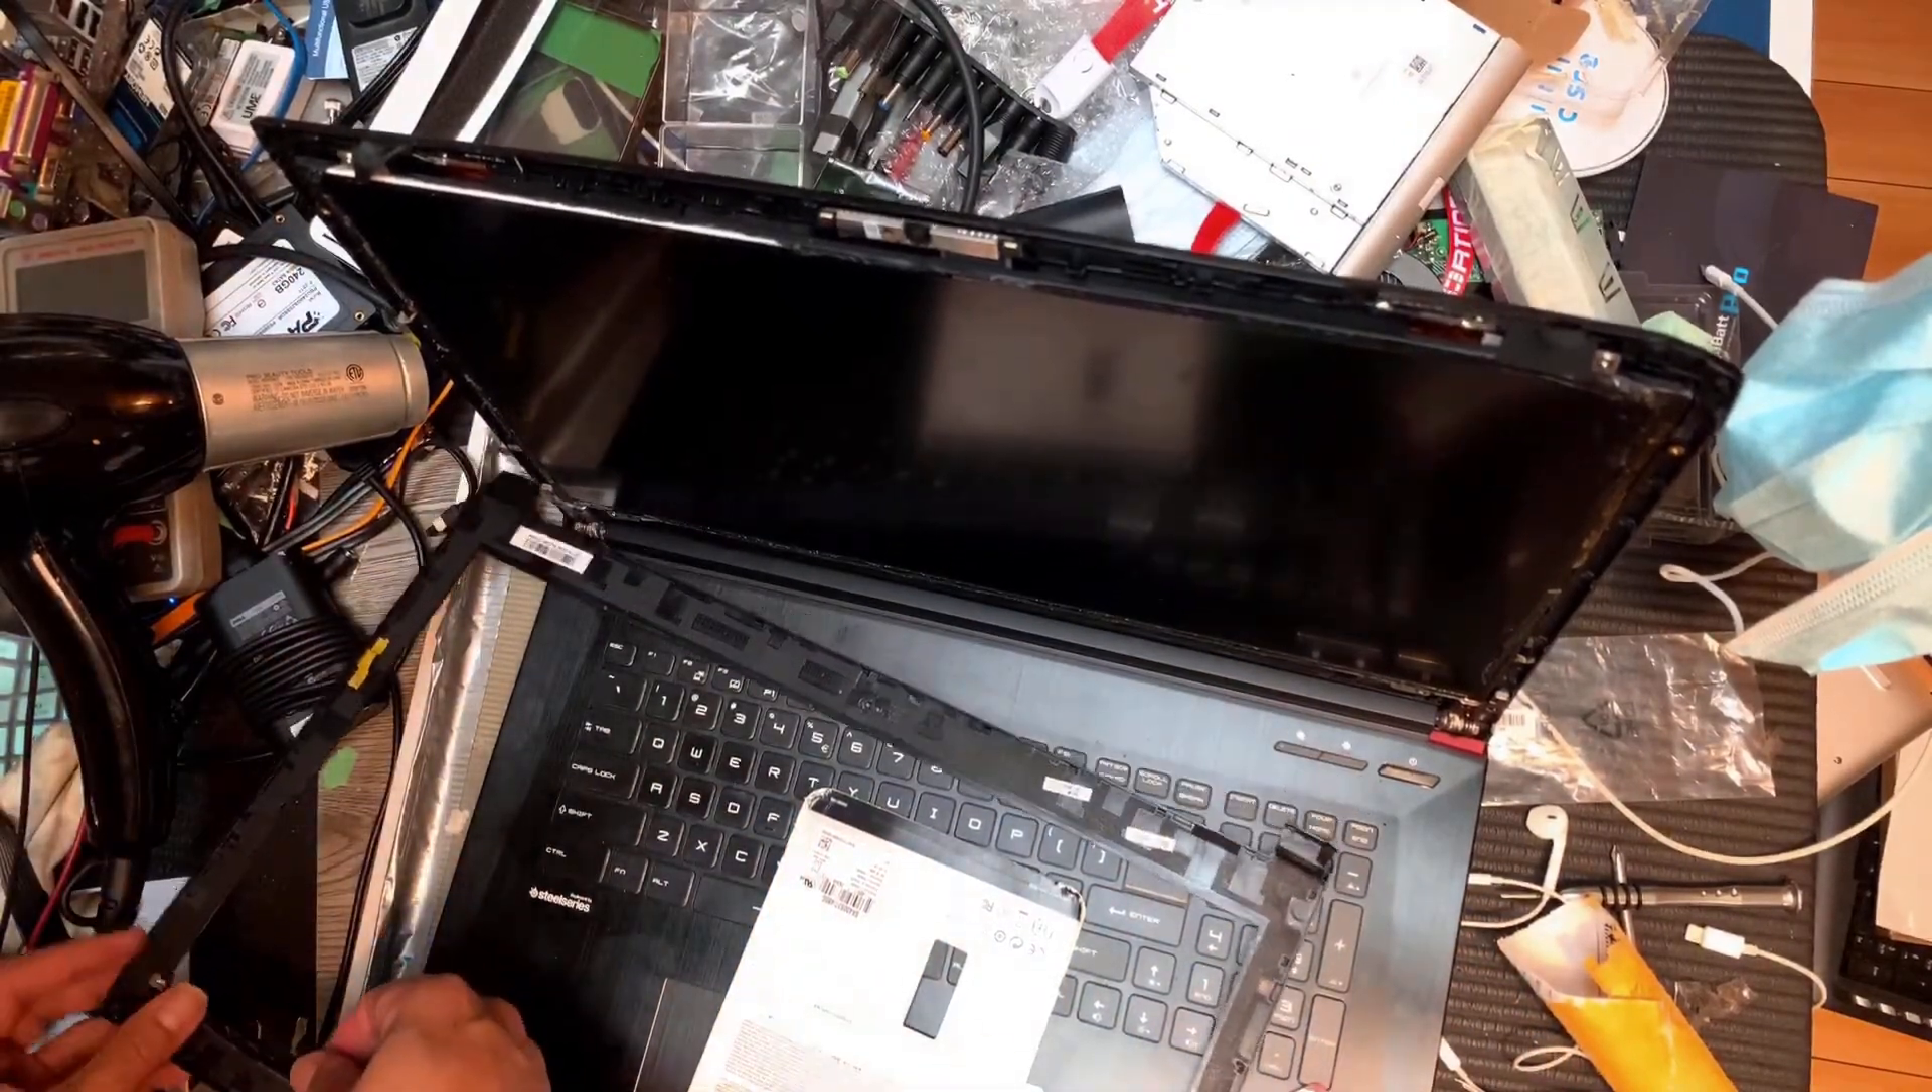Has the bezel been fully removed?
Yes.